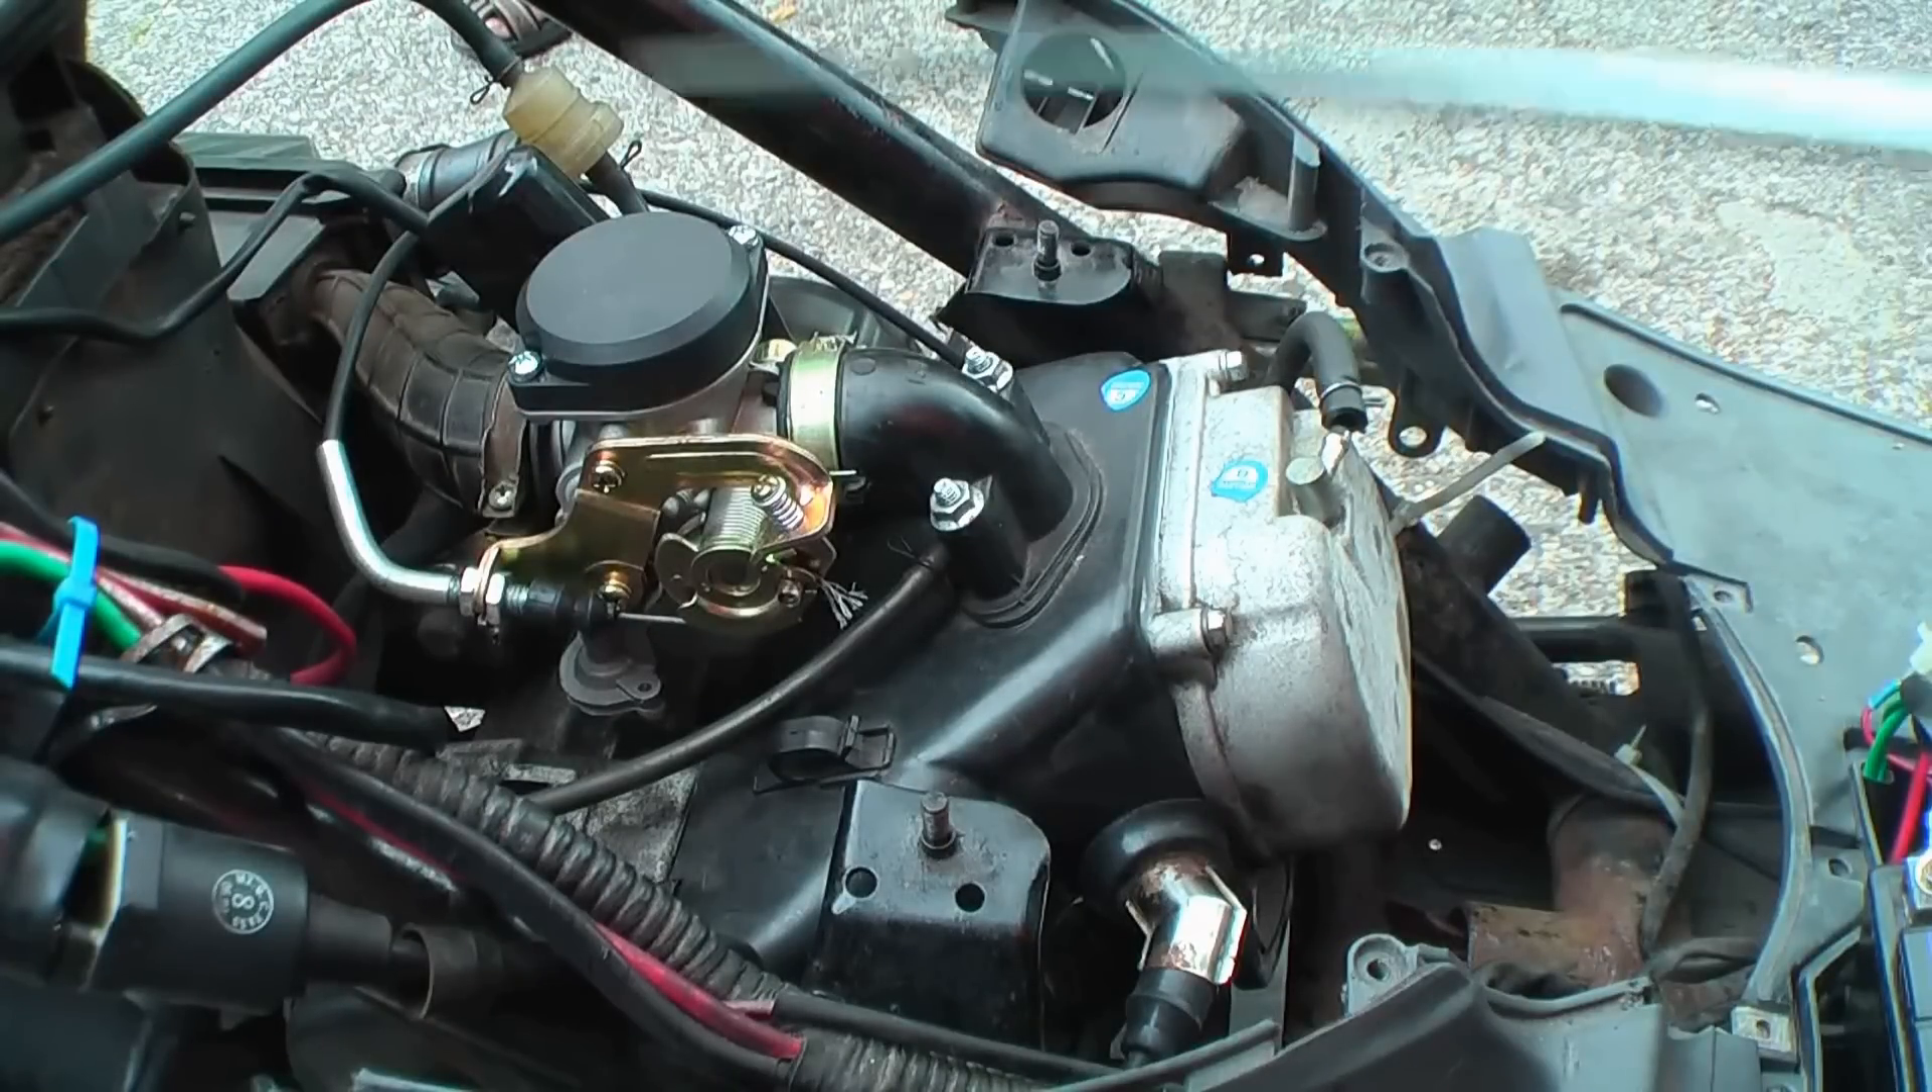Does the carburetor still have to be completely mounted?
No.